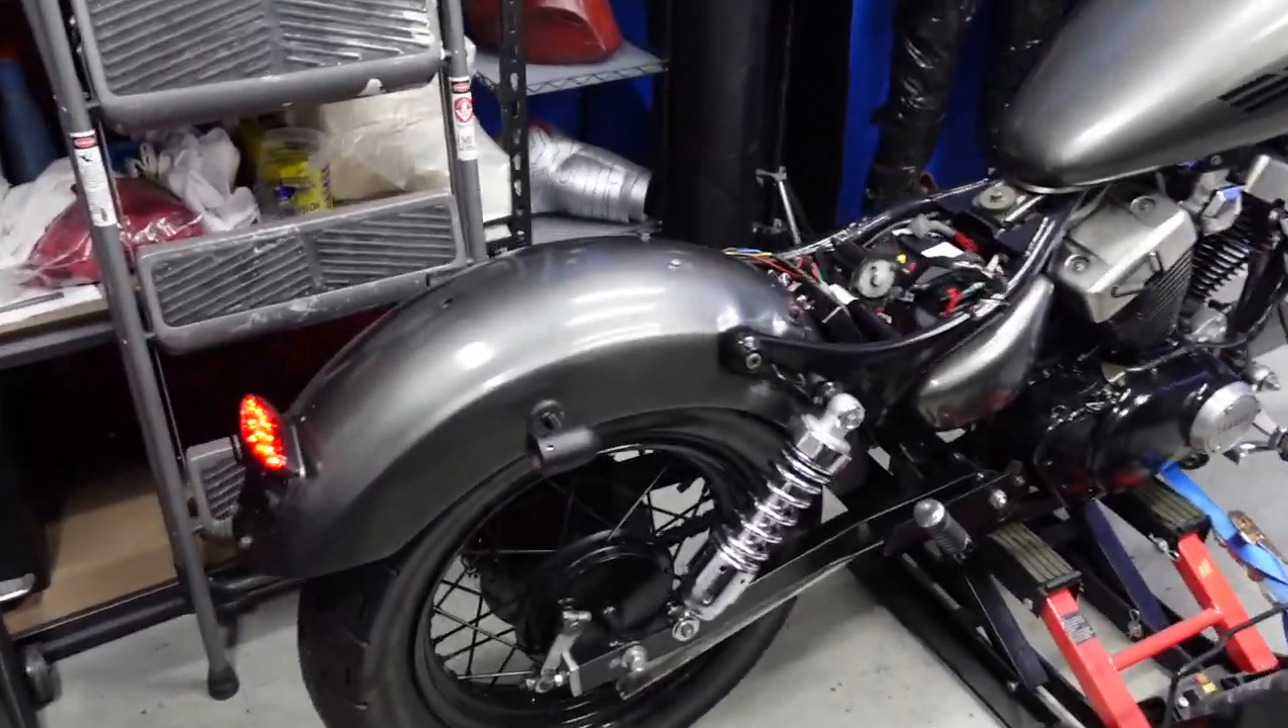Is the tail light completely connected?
Yes.